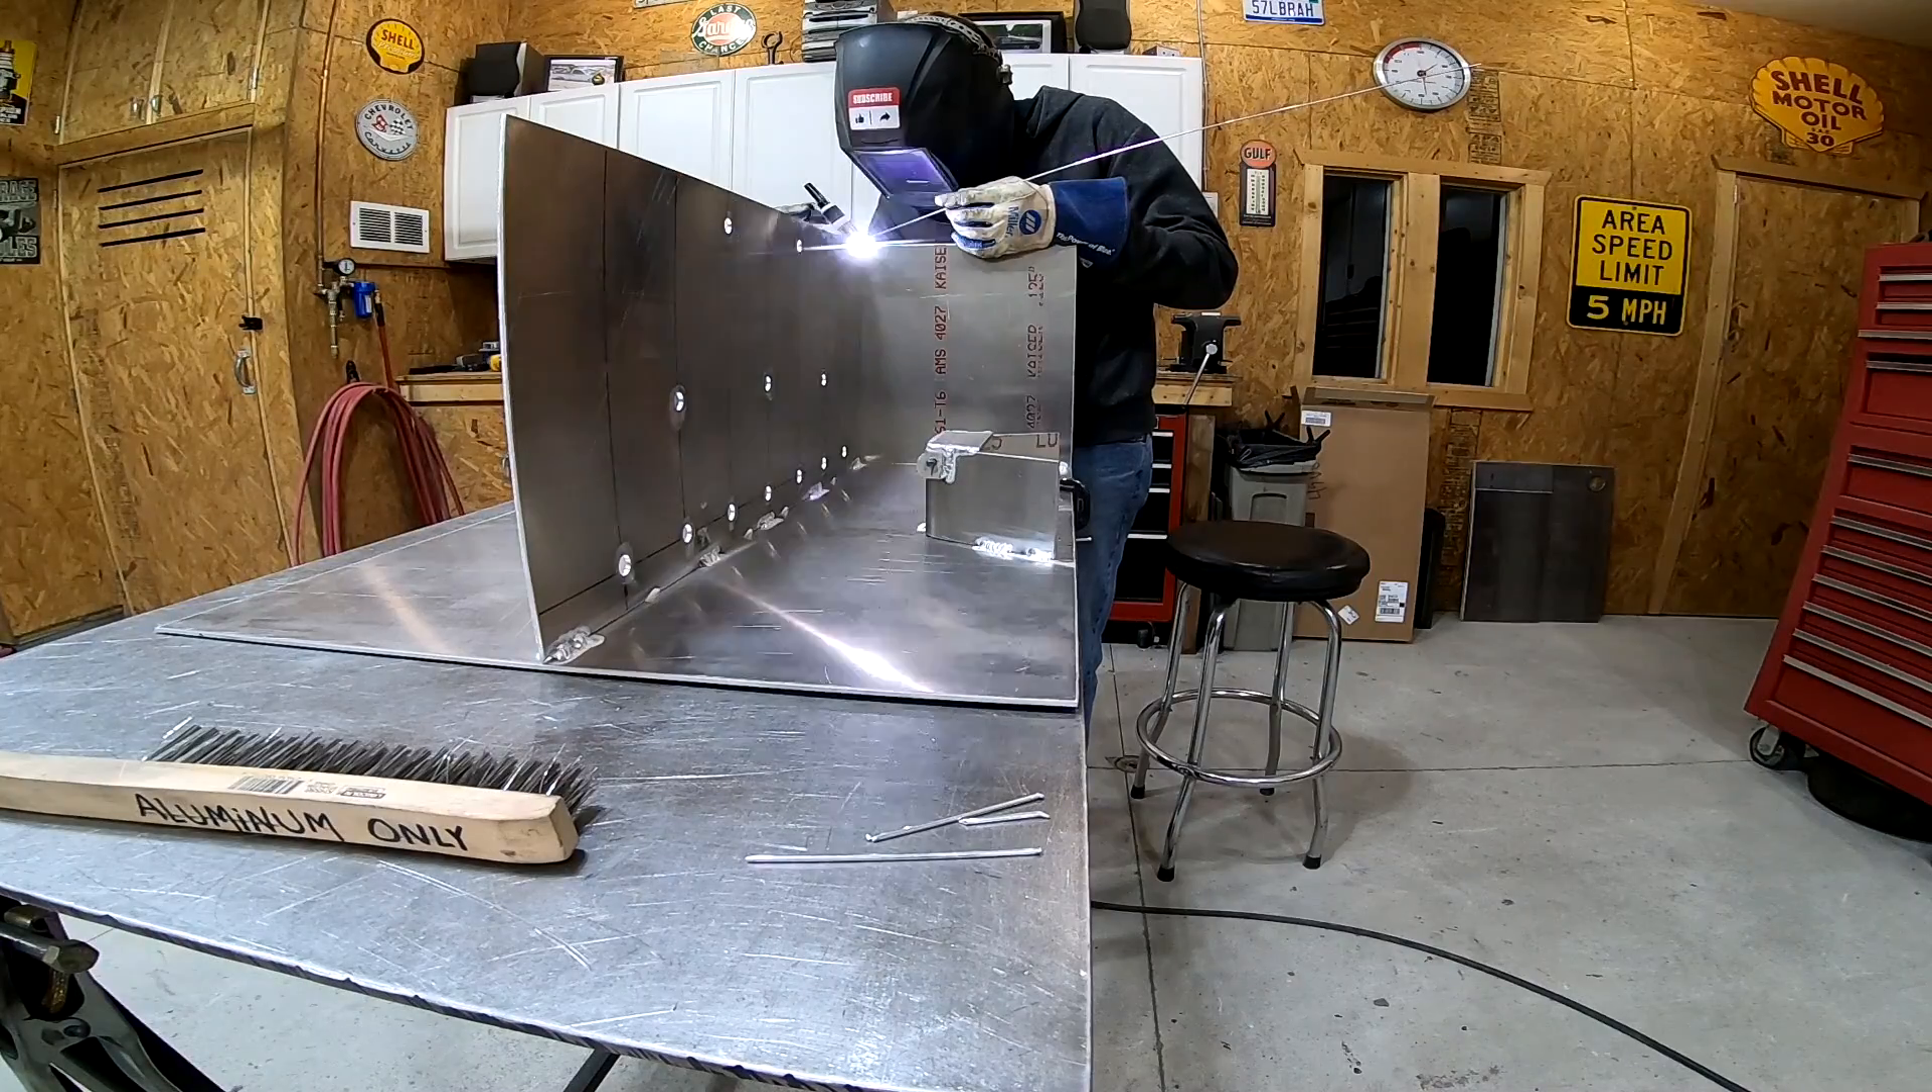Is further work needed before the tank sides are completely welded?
Yes.